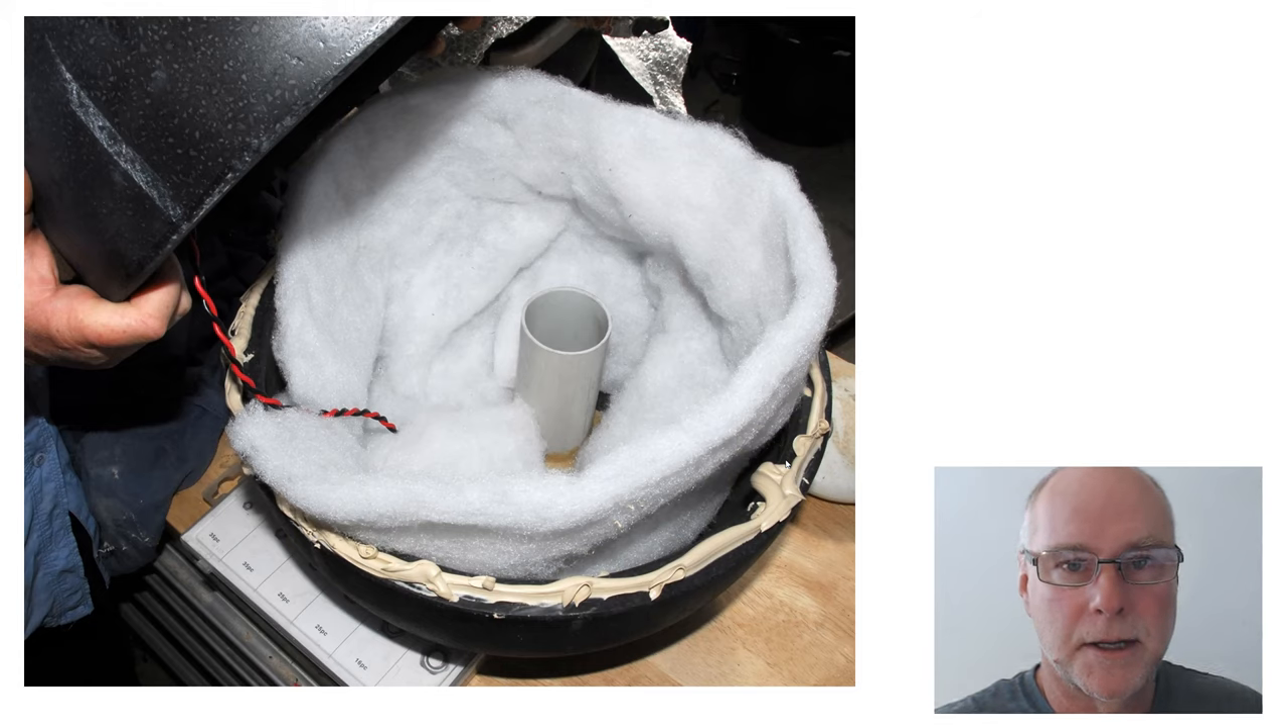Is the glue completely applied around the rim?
Yes.